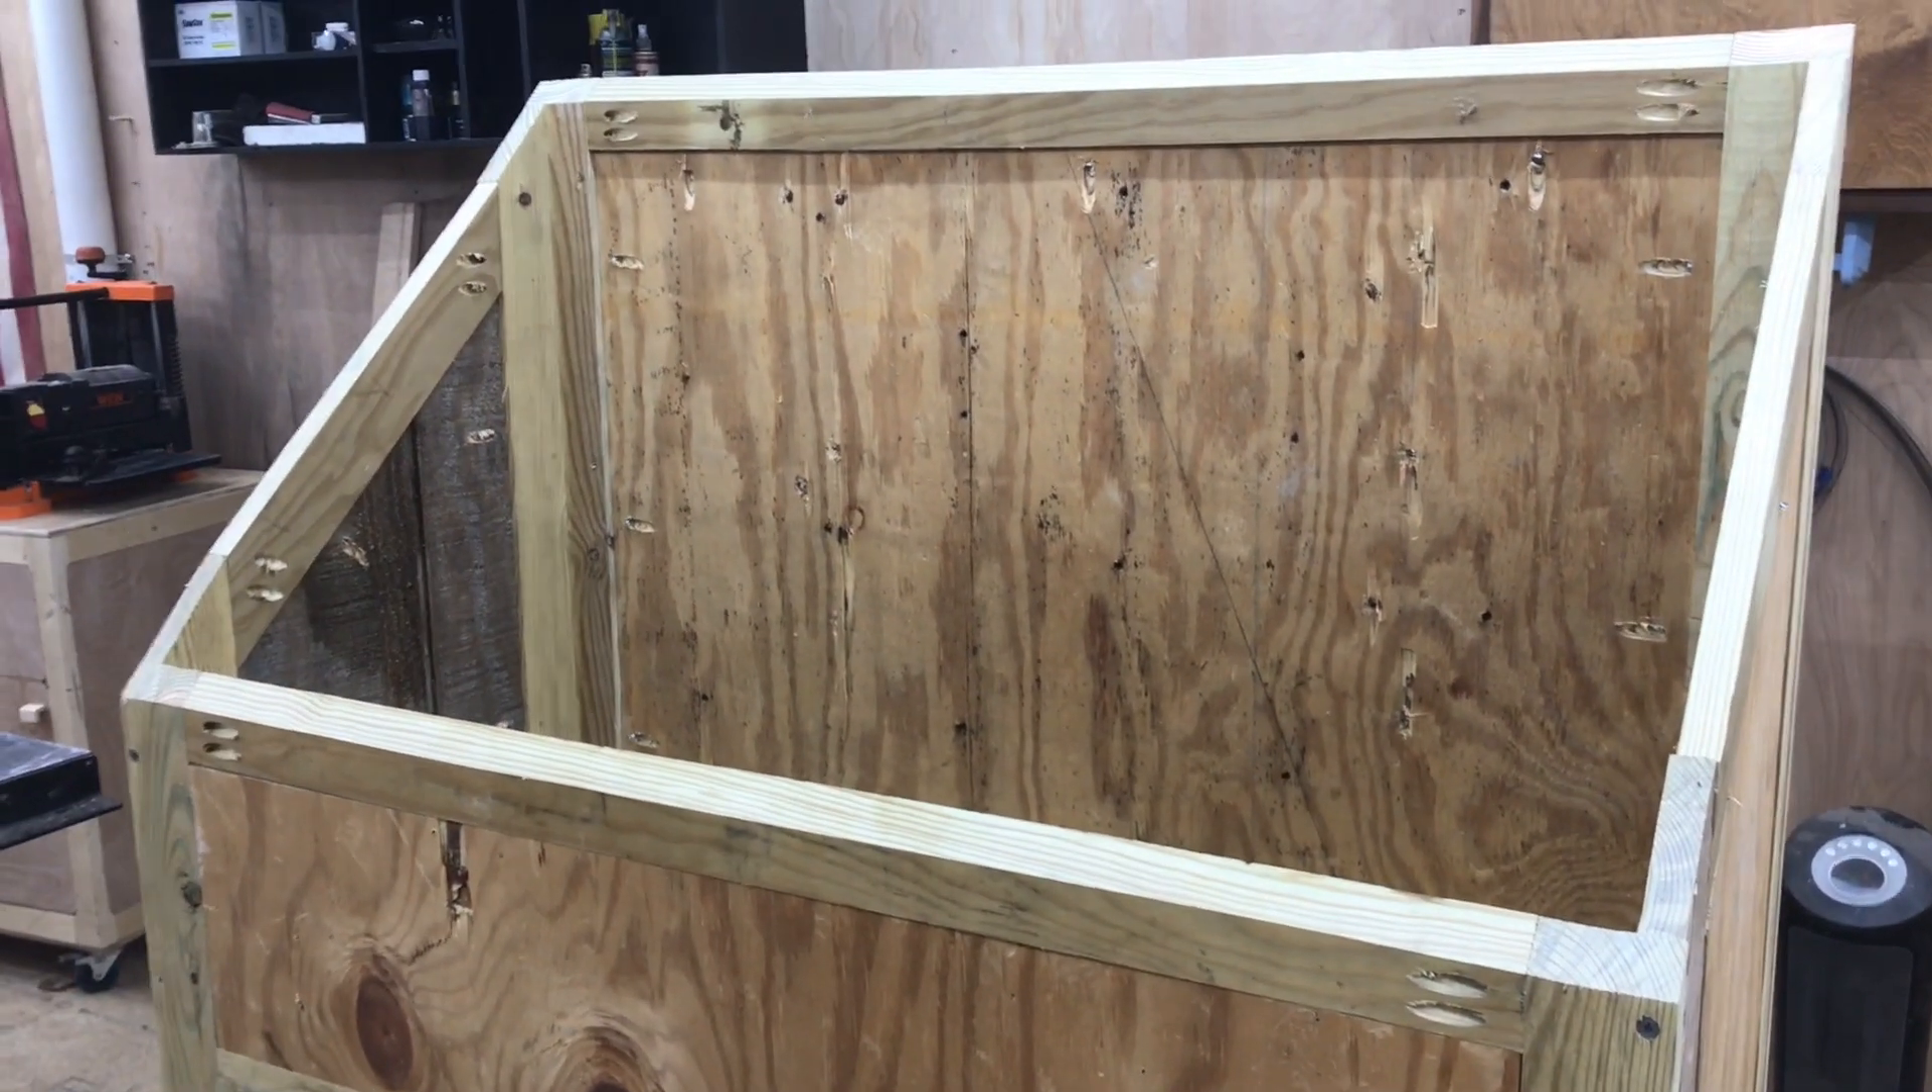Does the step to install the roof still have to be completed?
Yes.